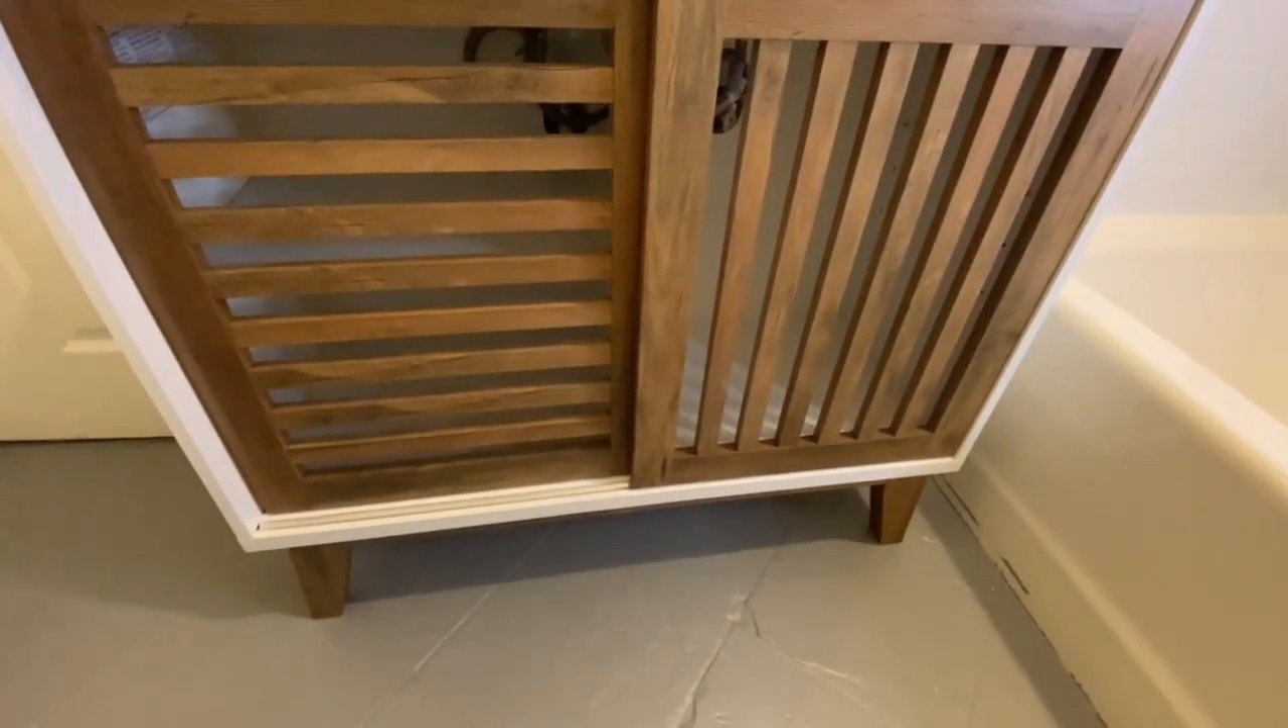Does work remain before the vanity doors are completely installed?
No.